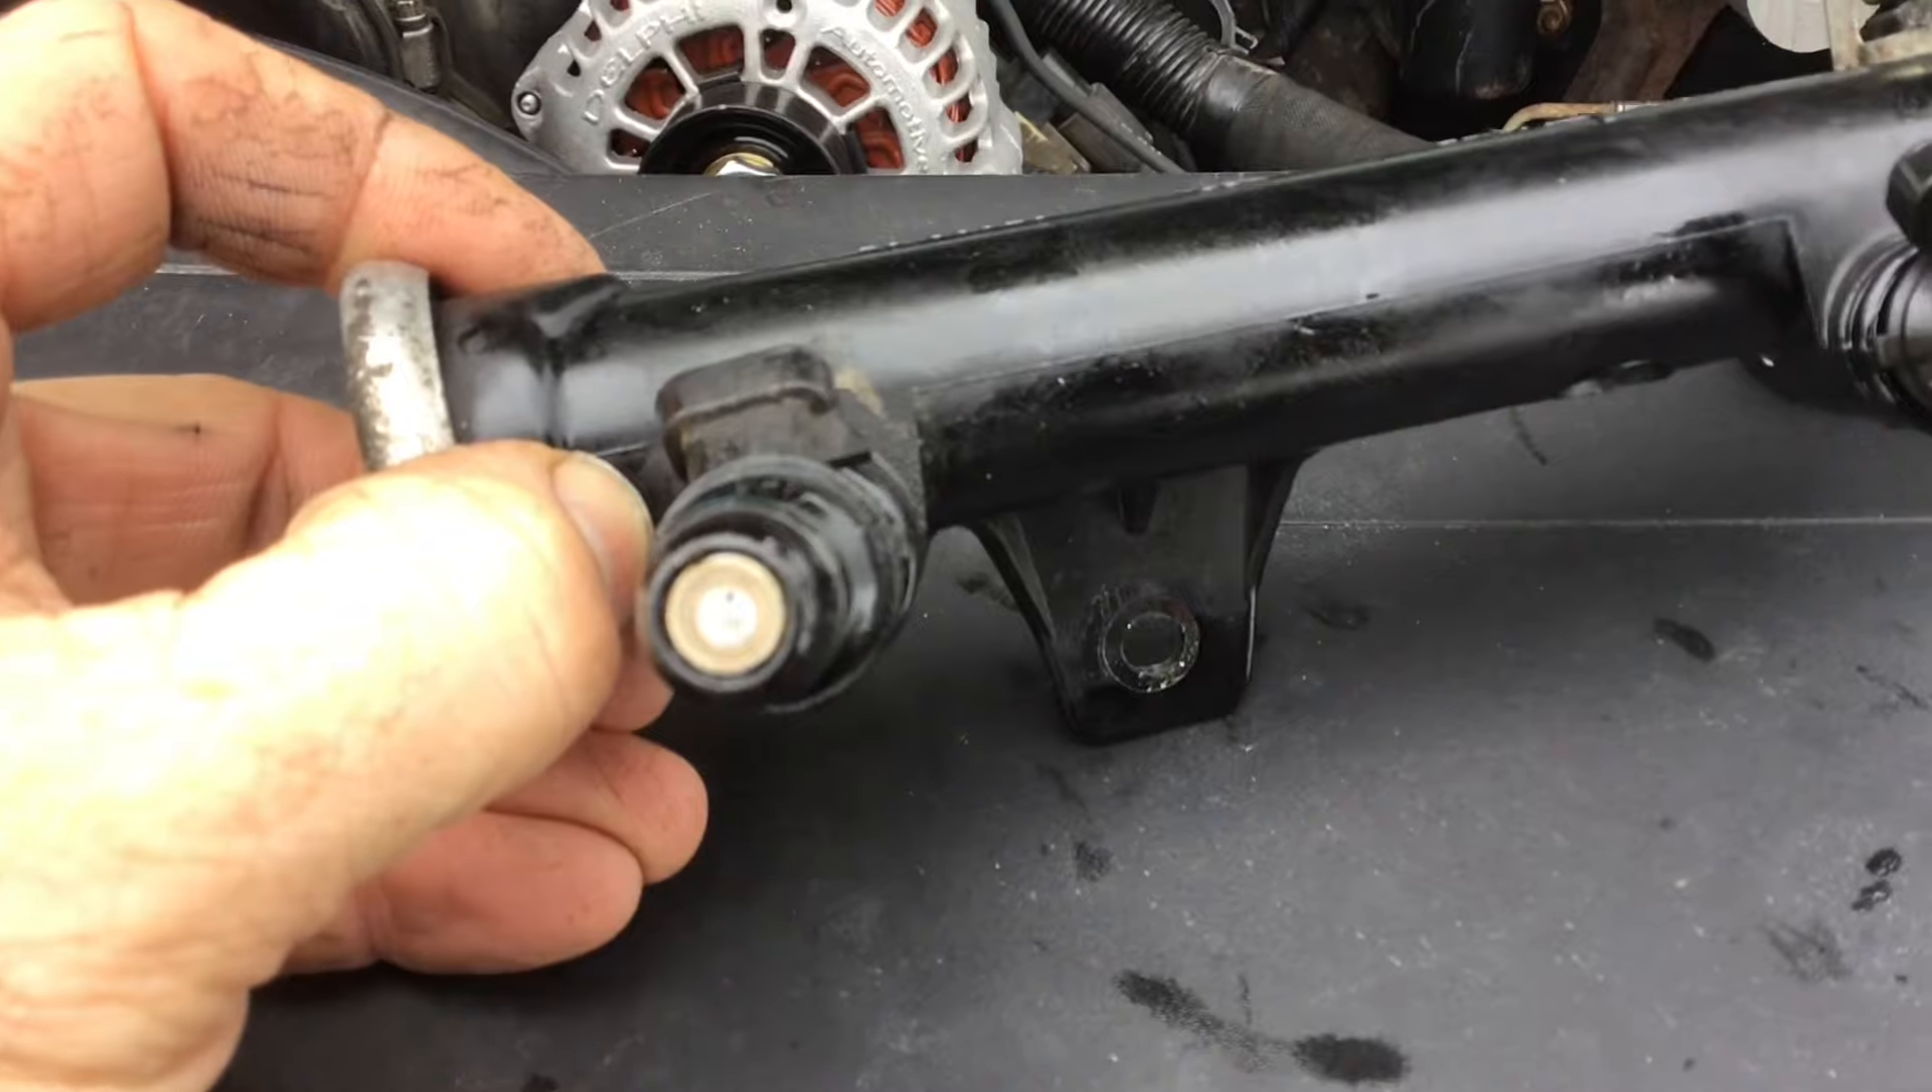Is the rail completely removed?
Yes.